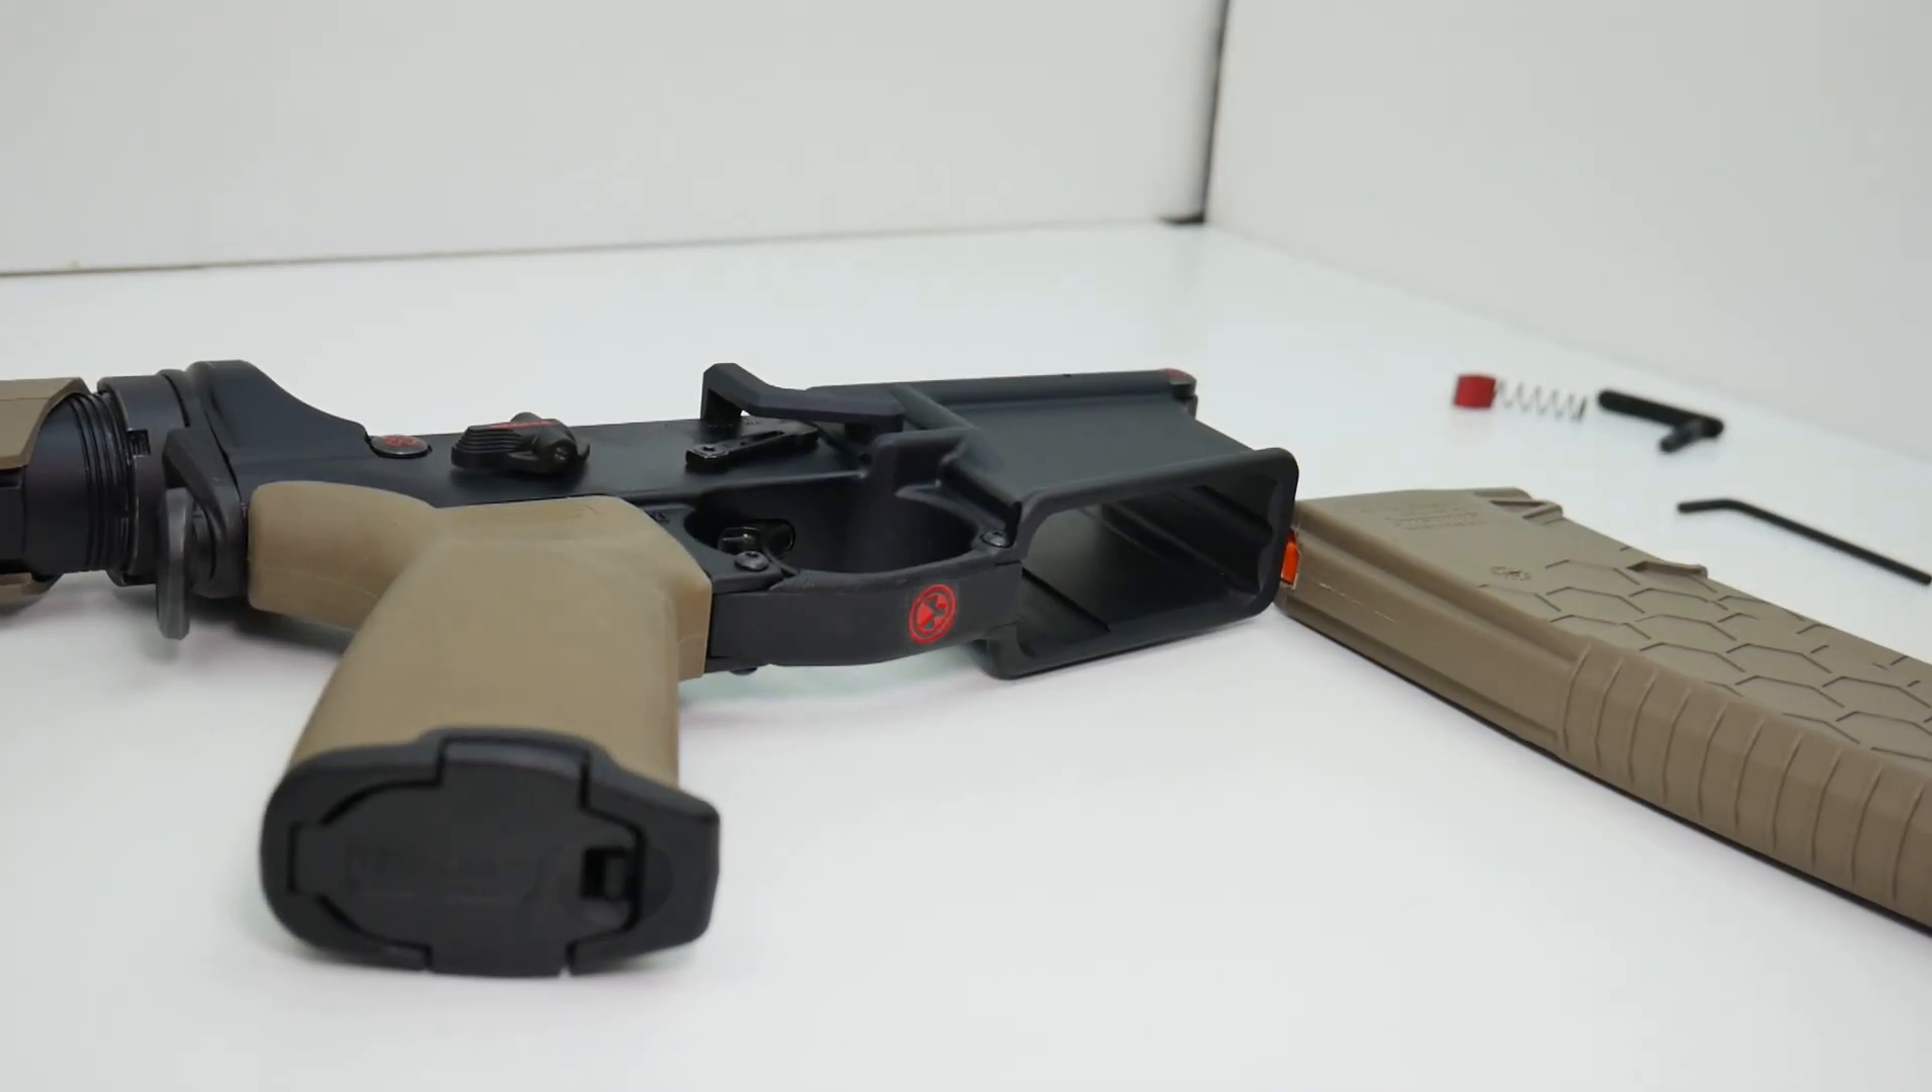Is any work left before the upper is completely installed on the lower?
Yes.